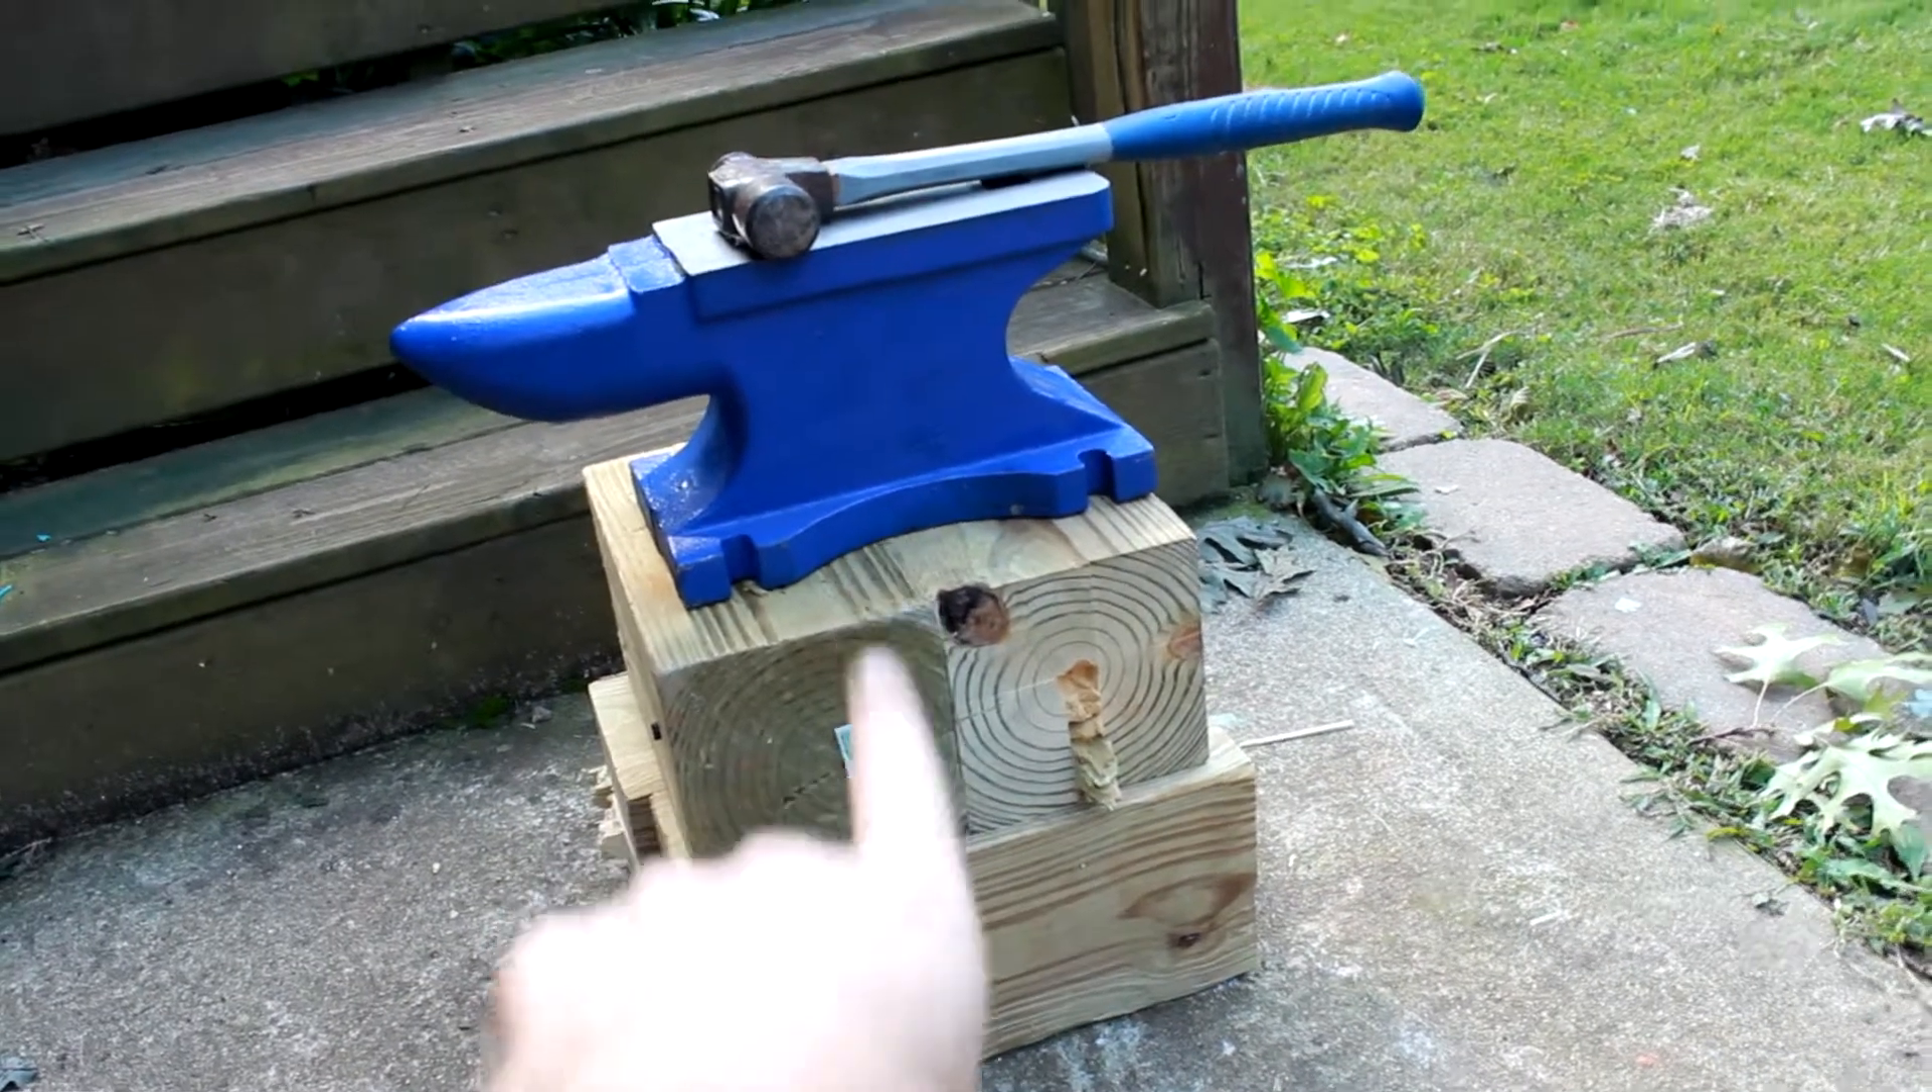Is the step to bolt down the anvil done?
No.